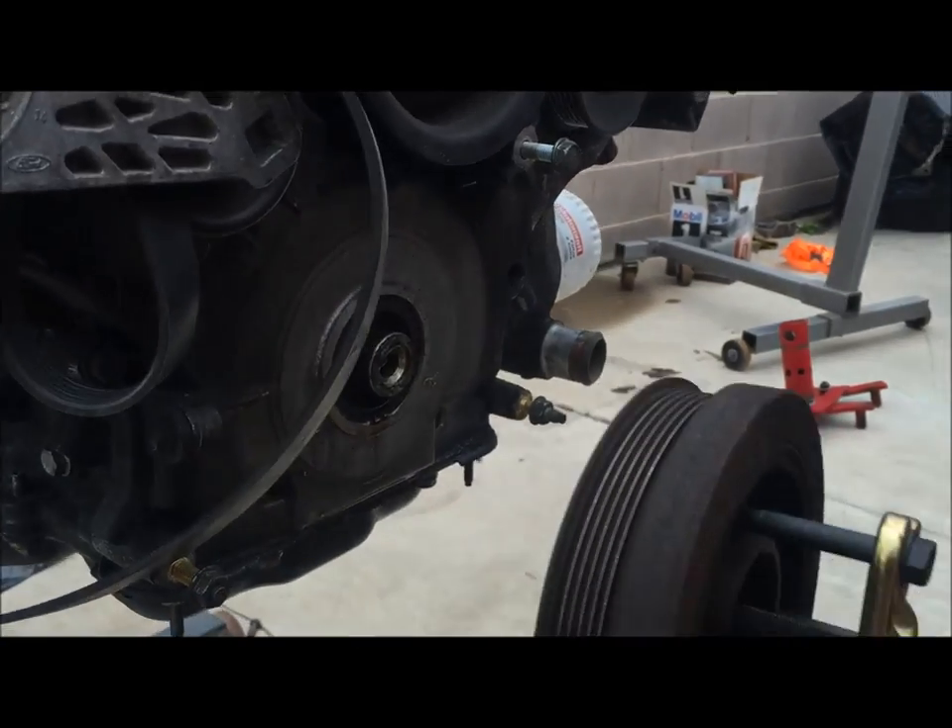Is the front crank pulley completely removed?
Yes.